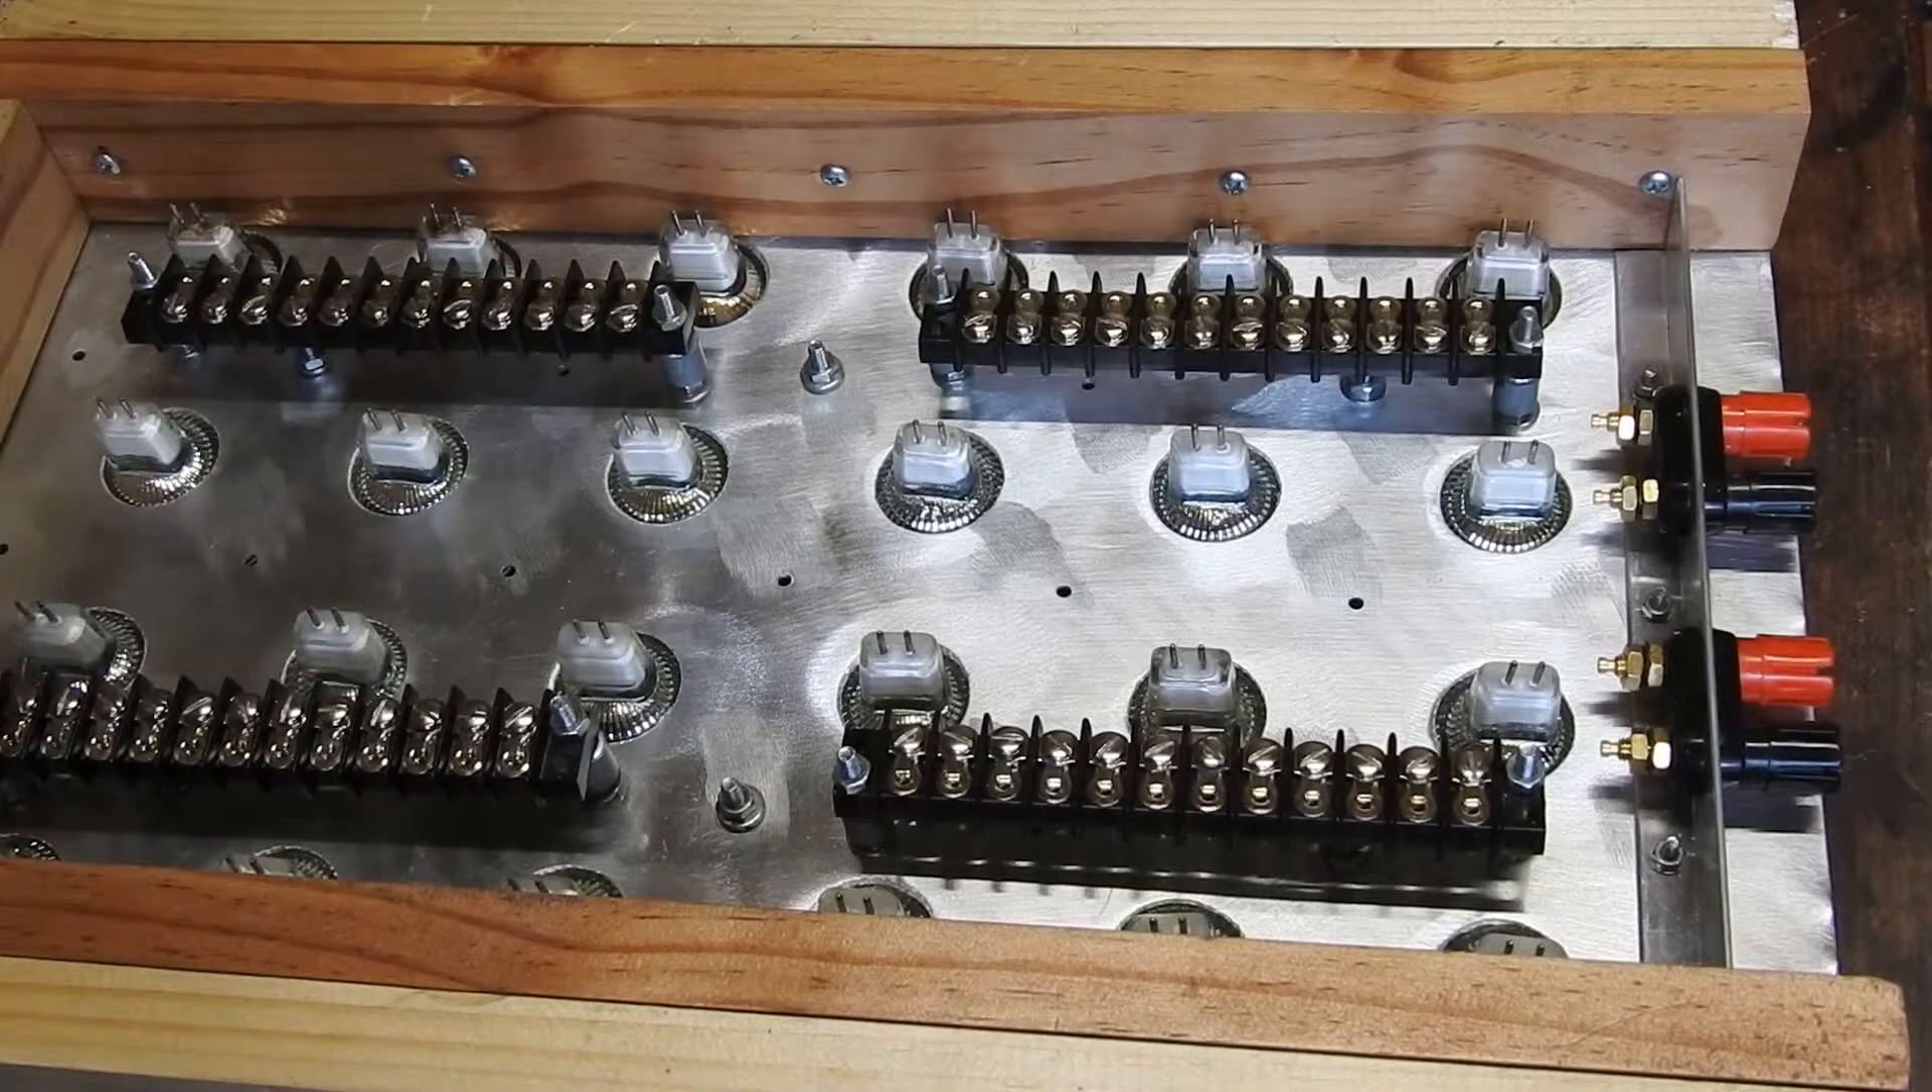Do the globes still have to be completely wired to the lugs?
Yes.